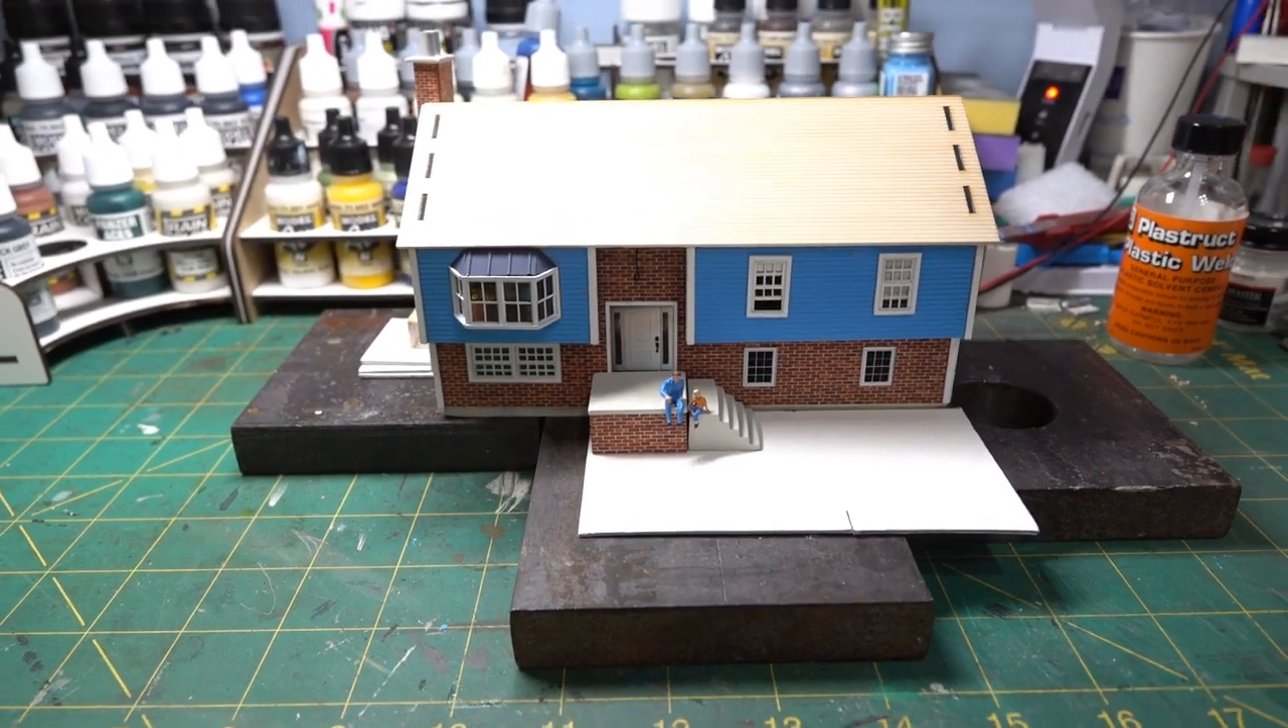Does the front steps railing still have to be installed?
Yes.